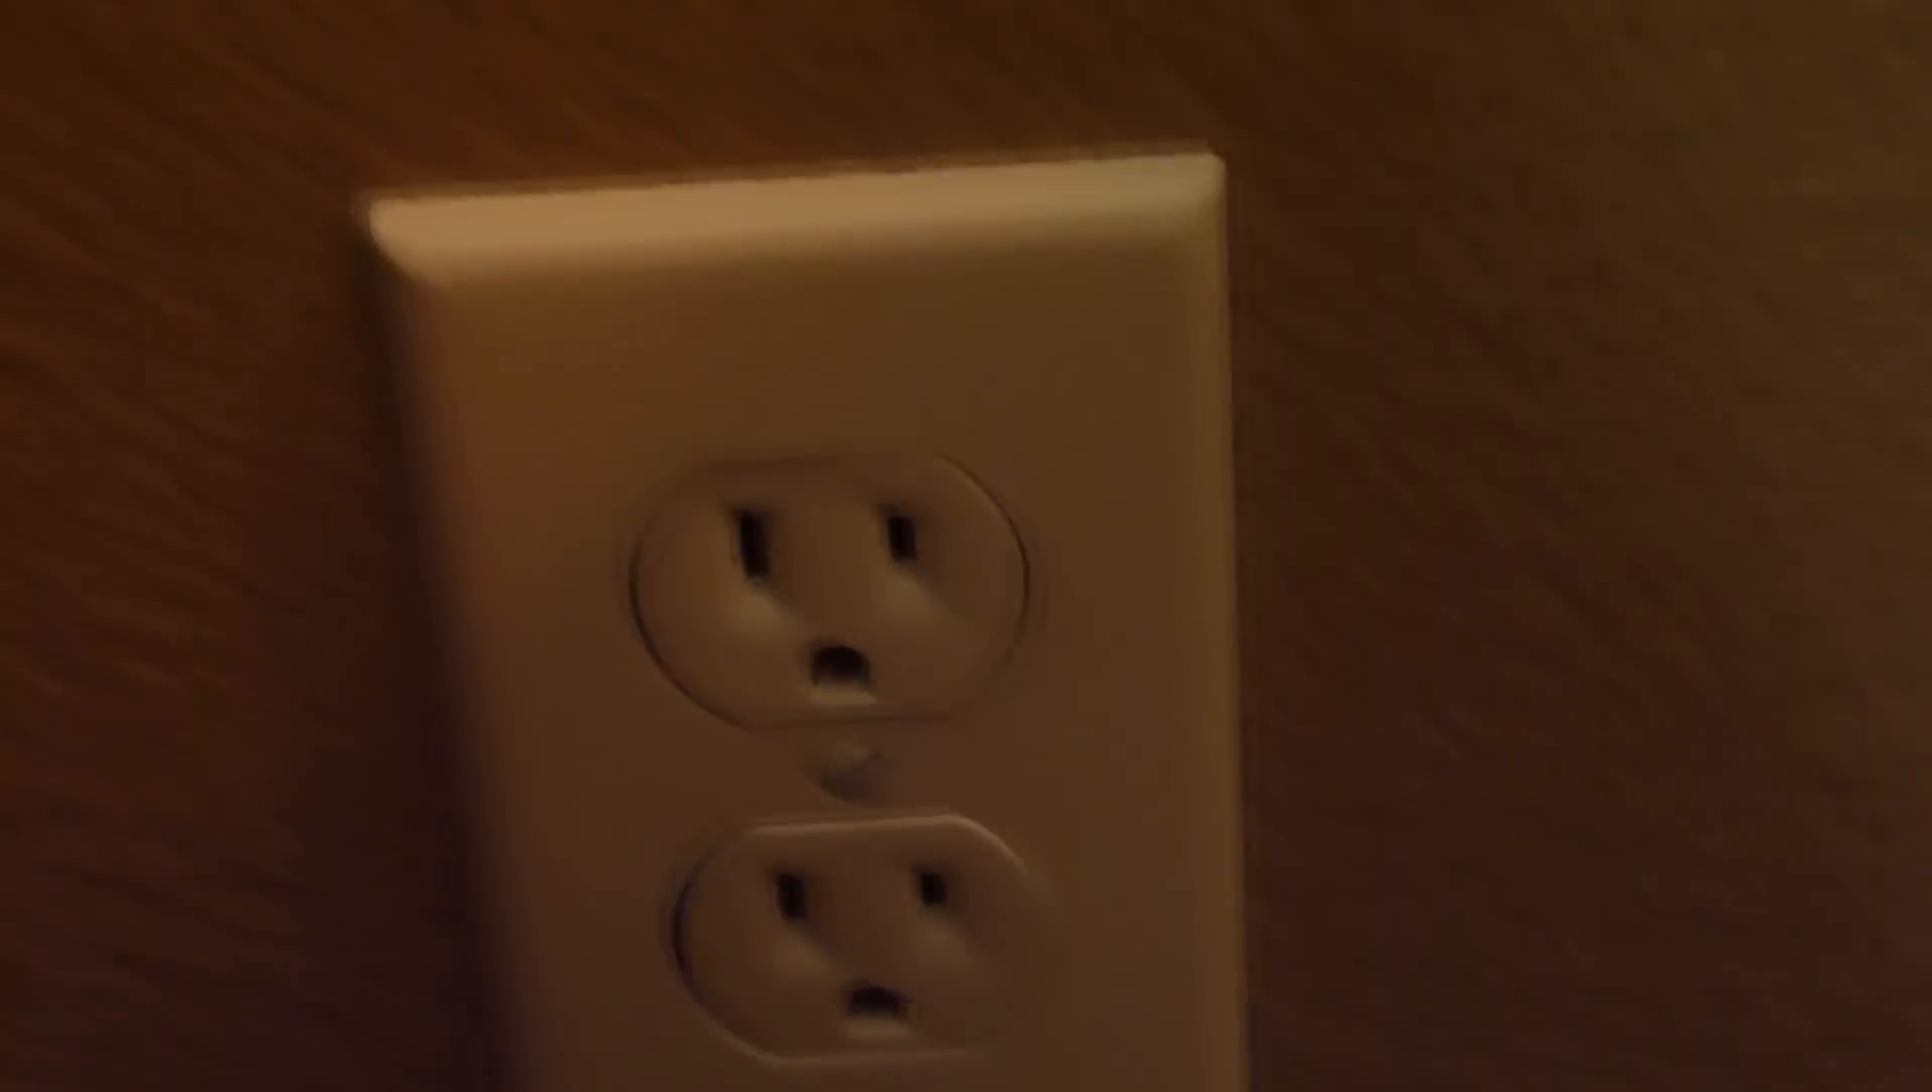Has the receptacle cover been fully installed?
Yes.